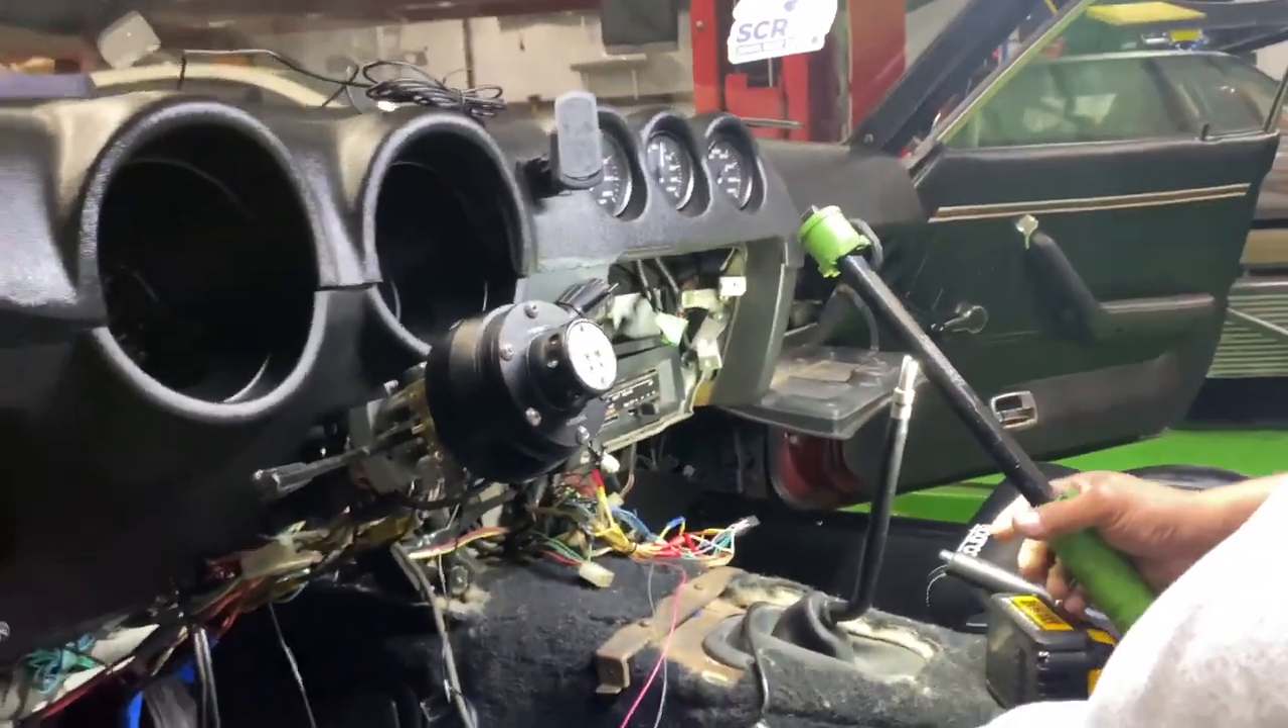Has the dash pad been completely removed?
No.